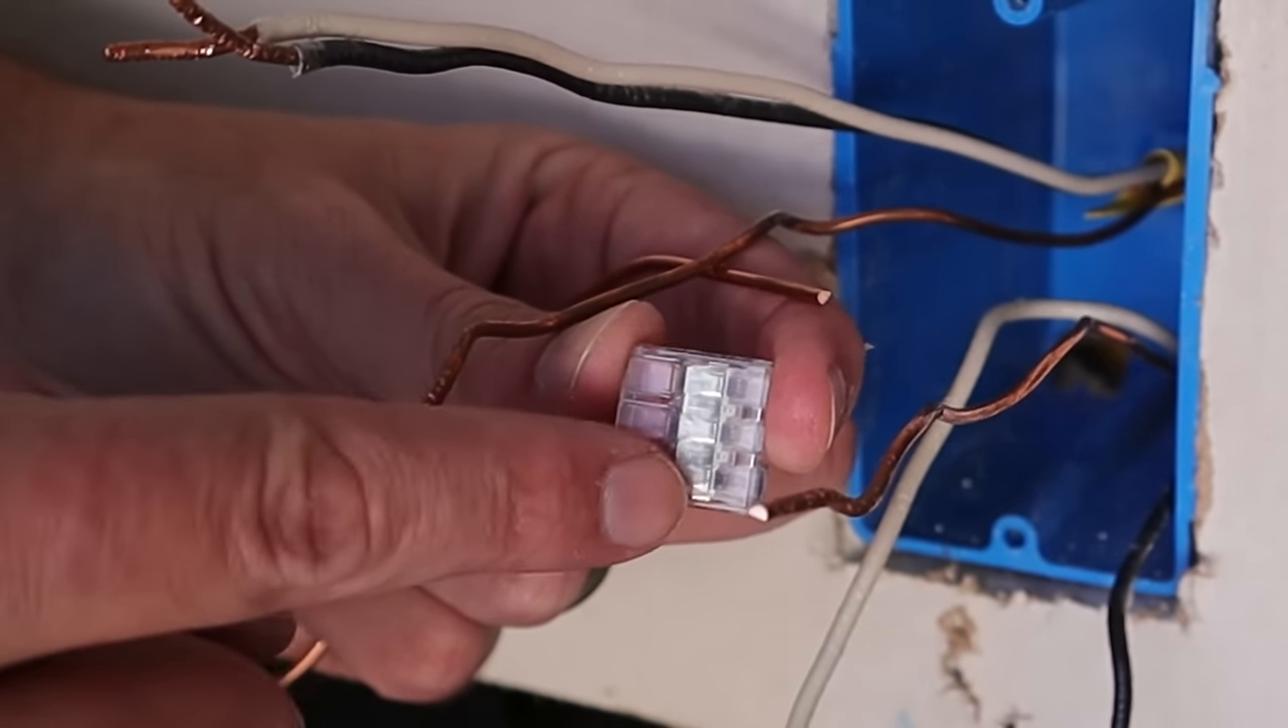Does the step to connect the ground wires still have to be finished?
Yes.